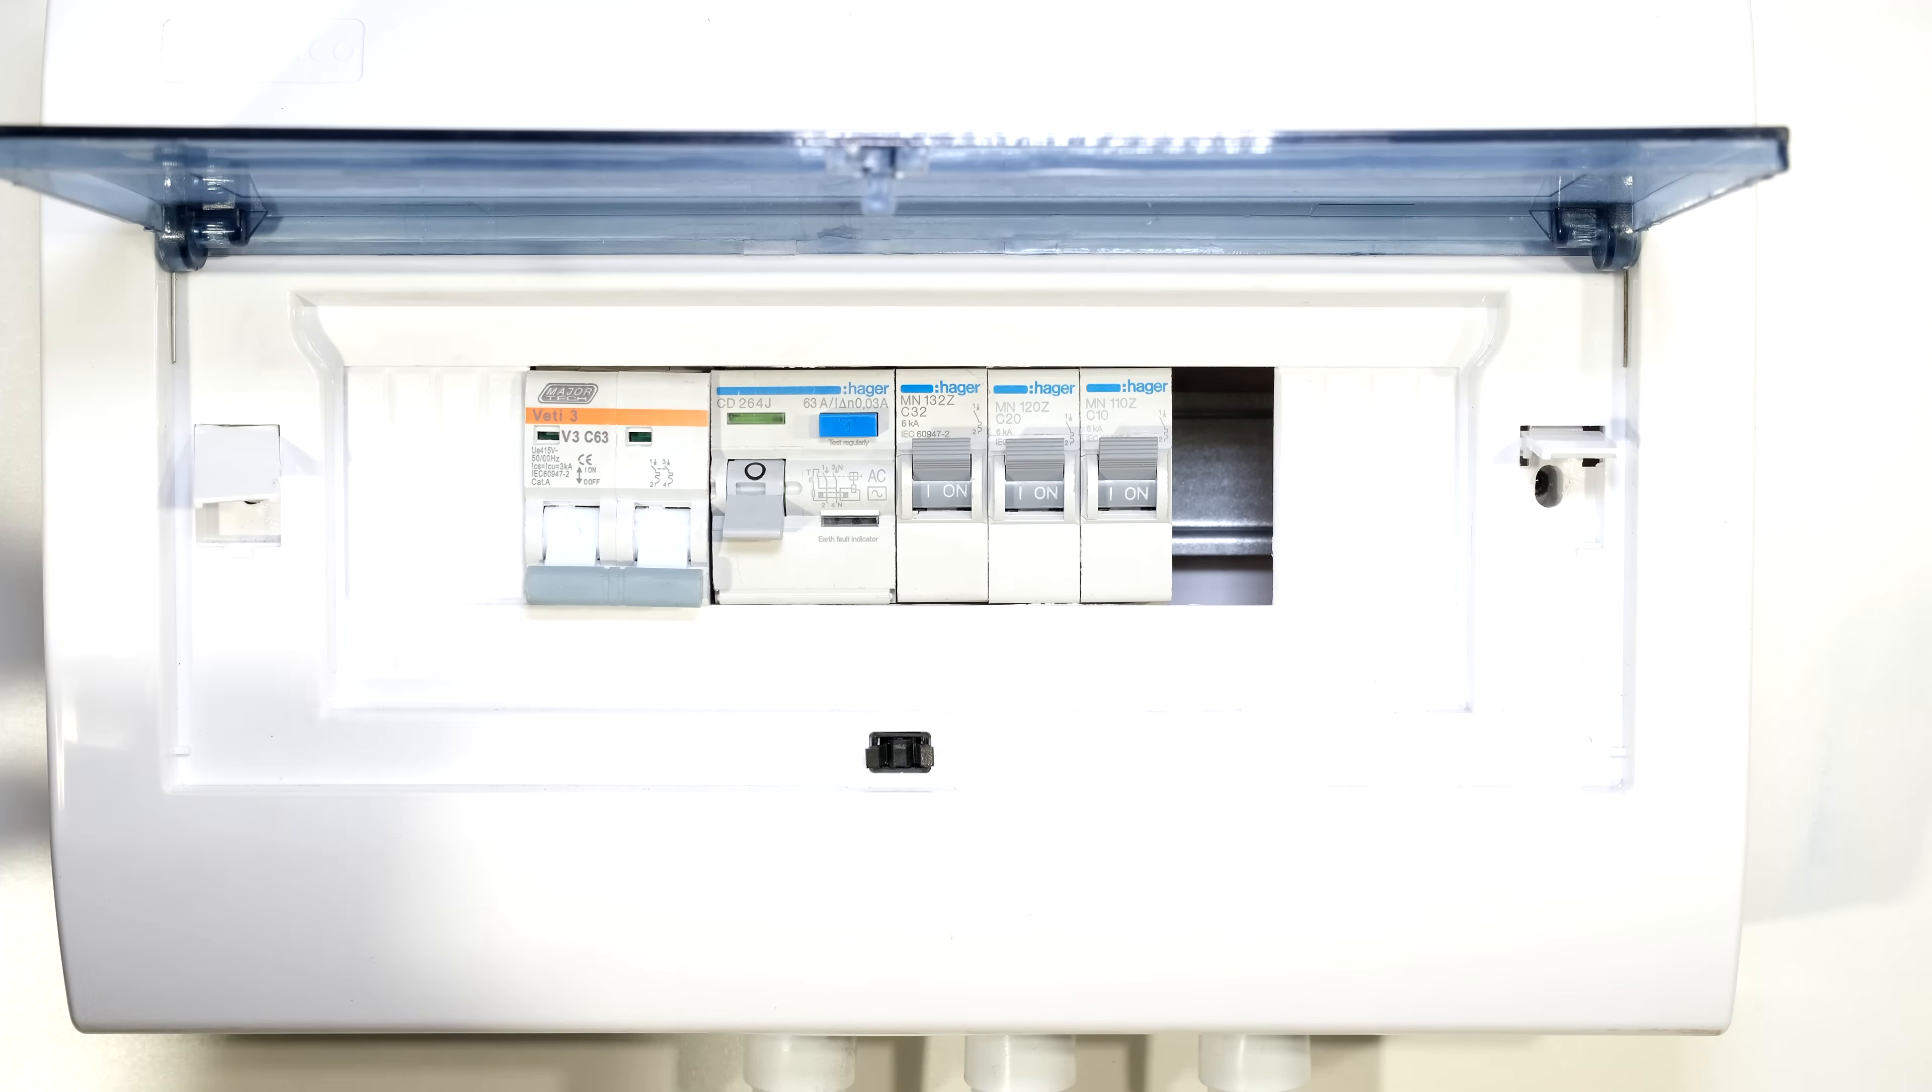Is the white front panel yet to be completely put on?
No.